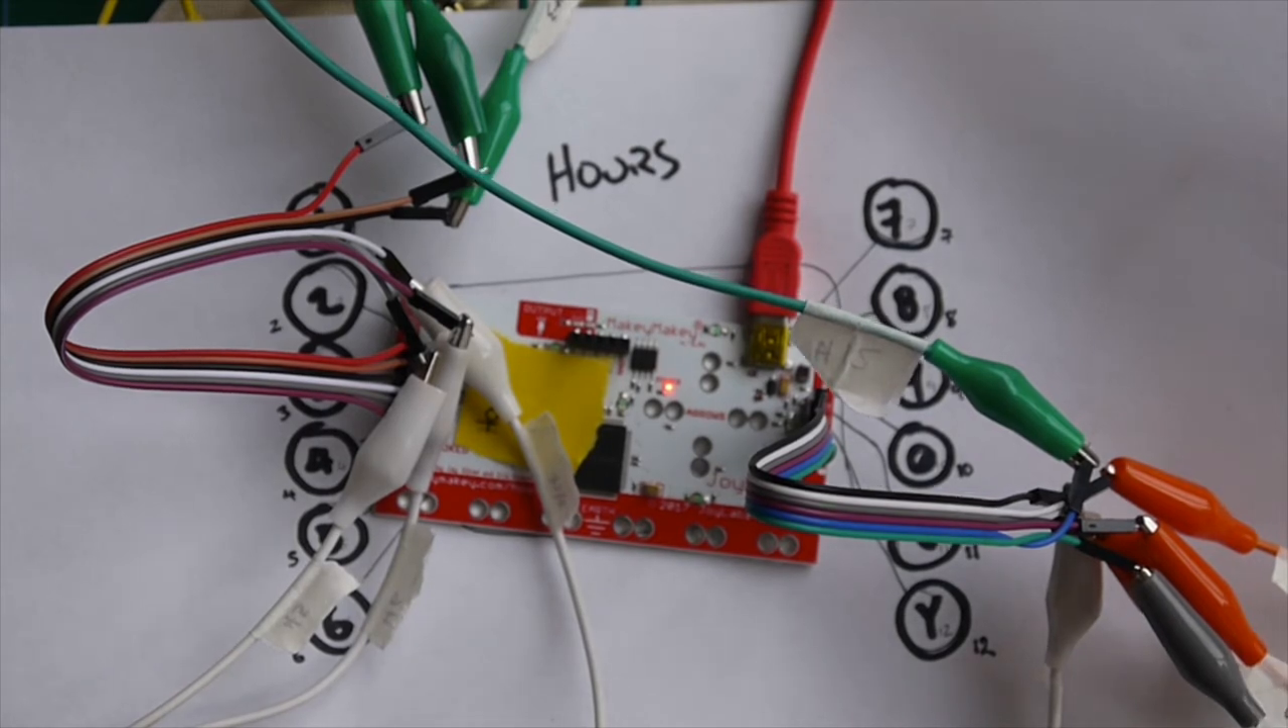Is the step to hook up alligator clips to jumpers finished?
Yes.